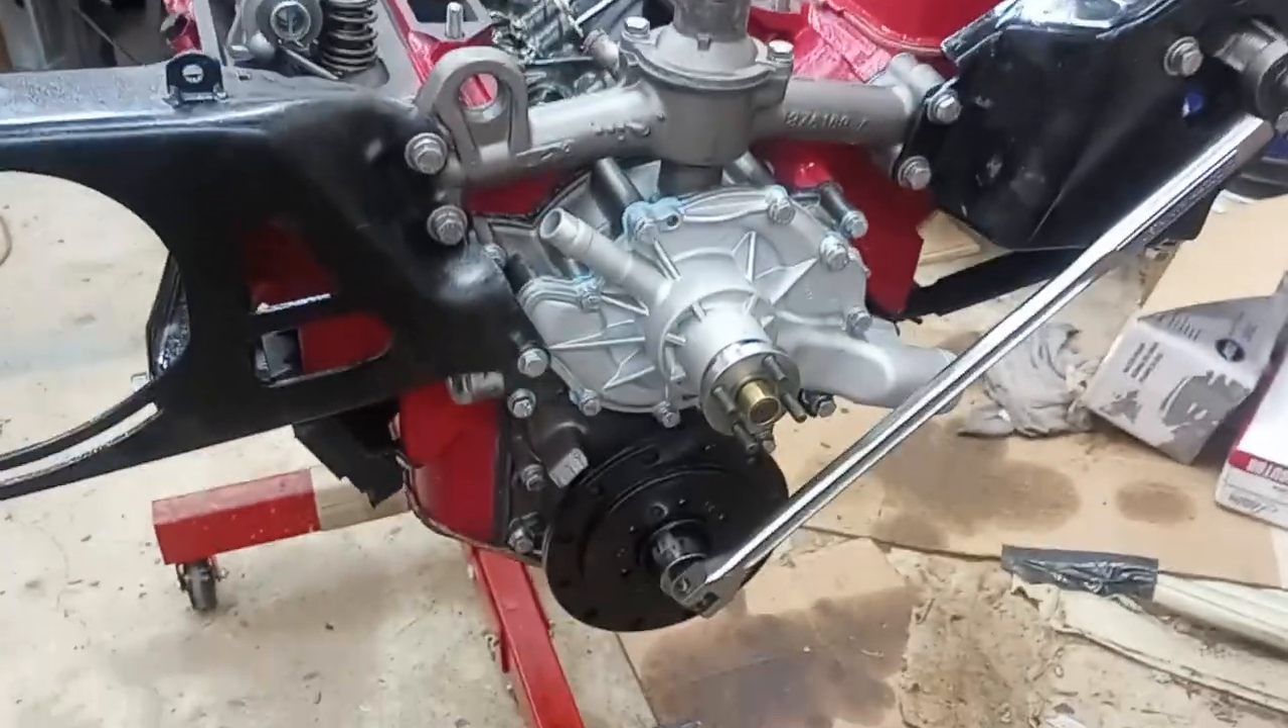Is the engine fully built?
No.